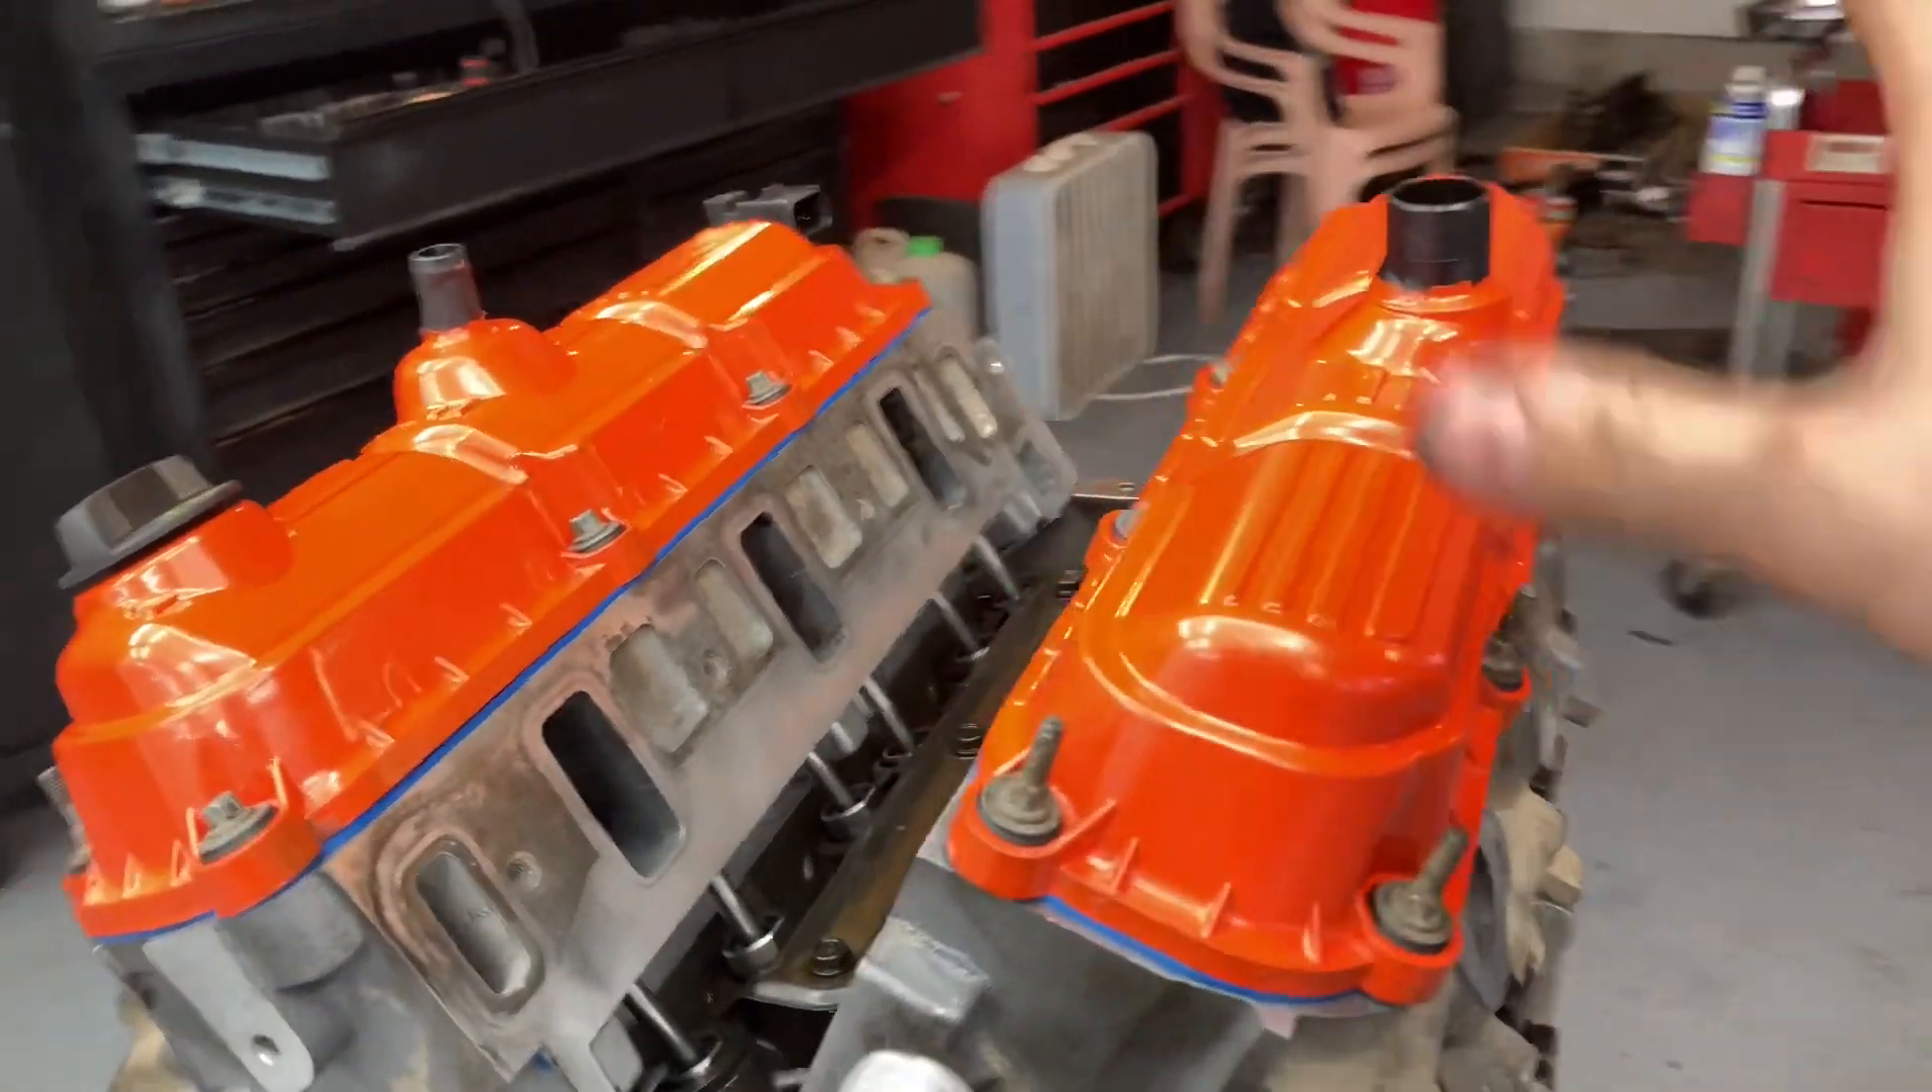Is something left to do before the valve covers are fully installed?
No.